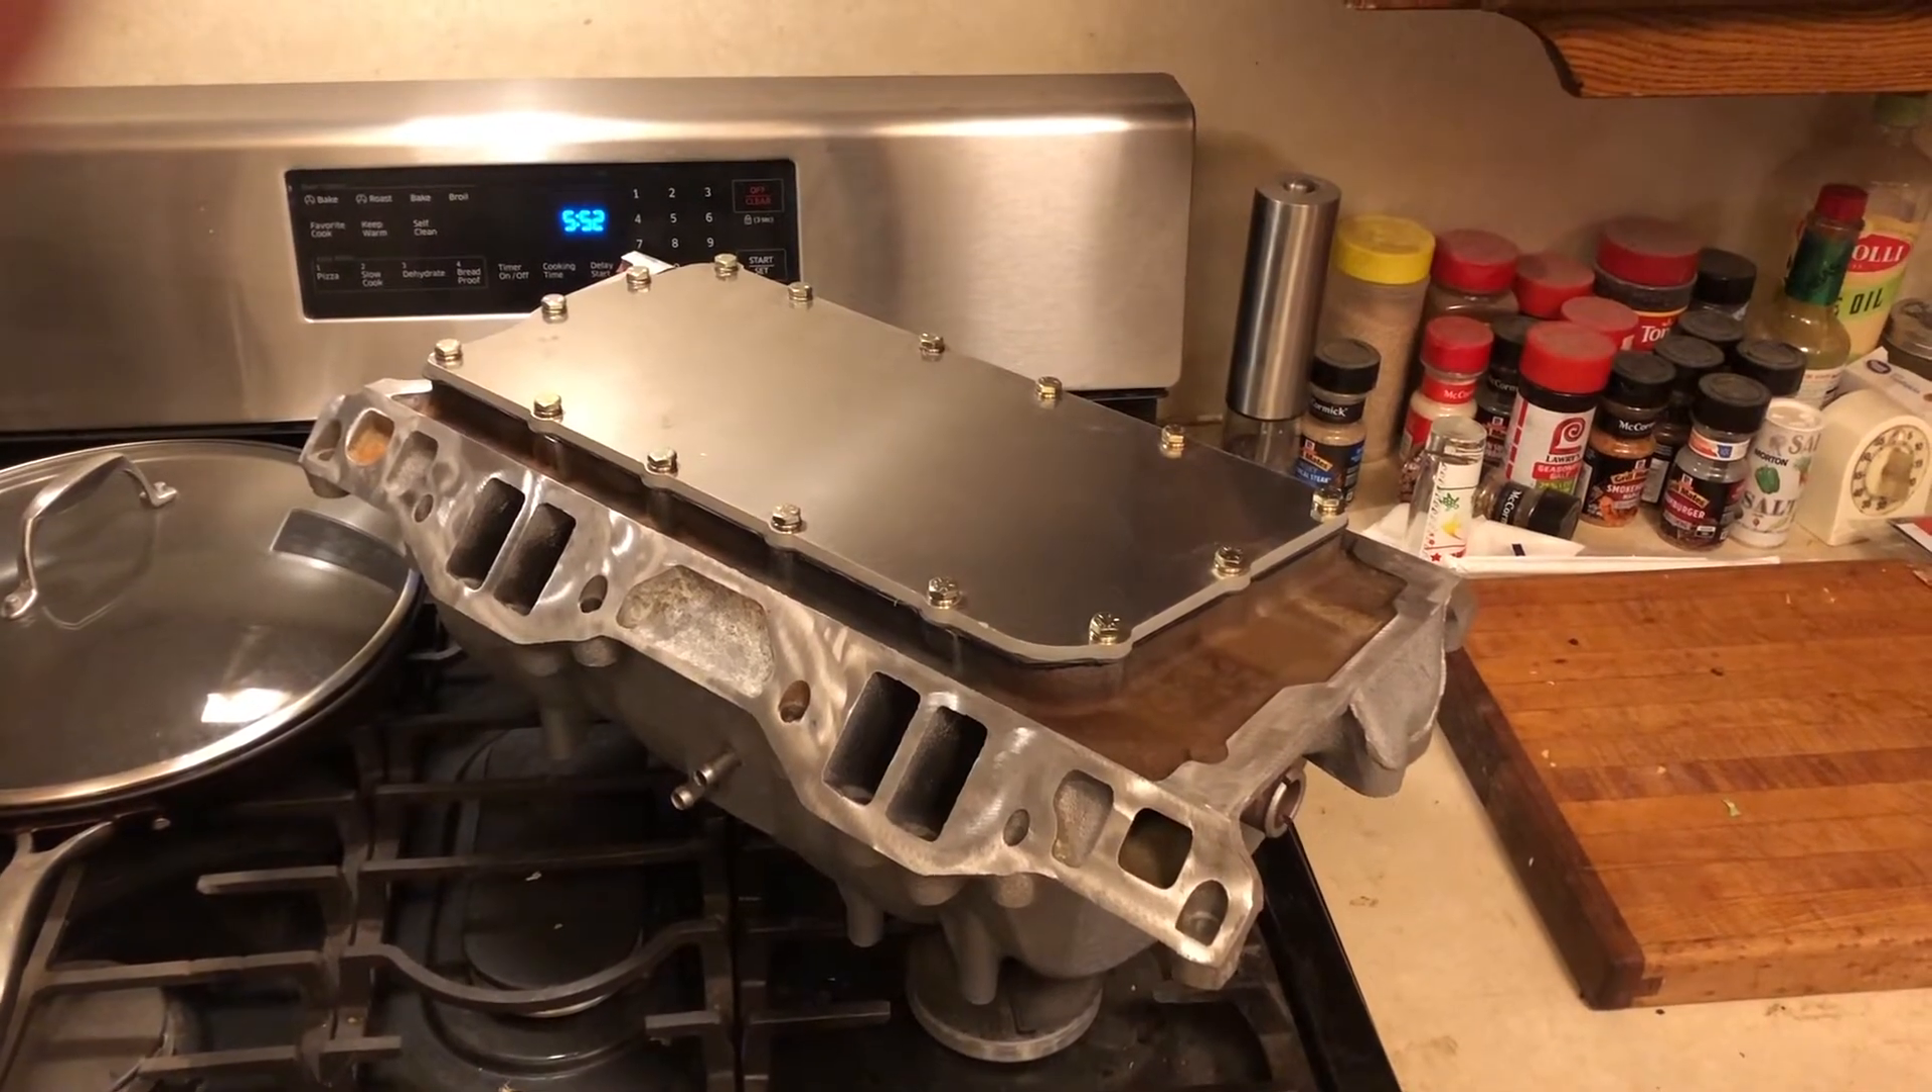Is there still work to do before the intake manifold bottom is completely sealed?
No.